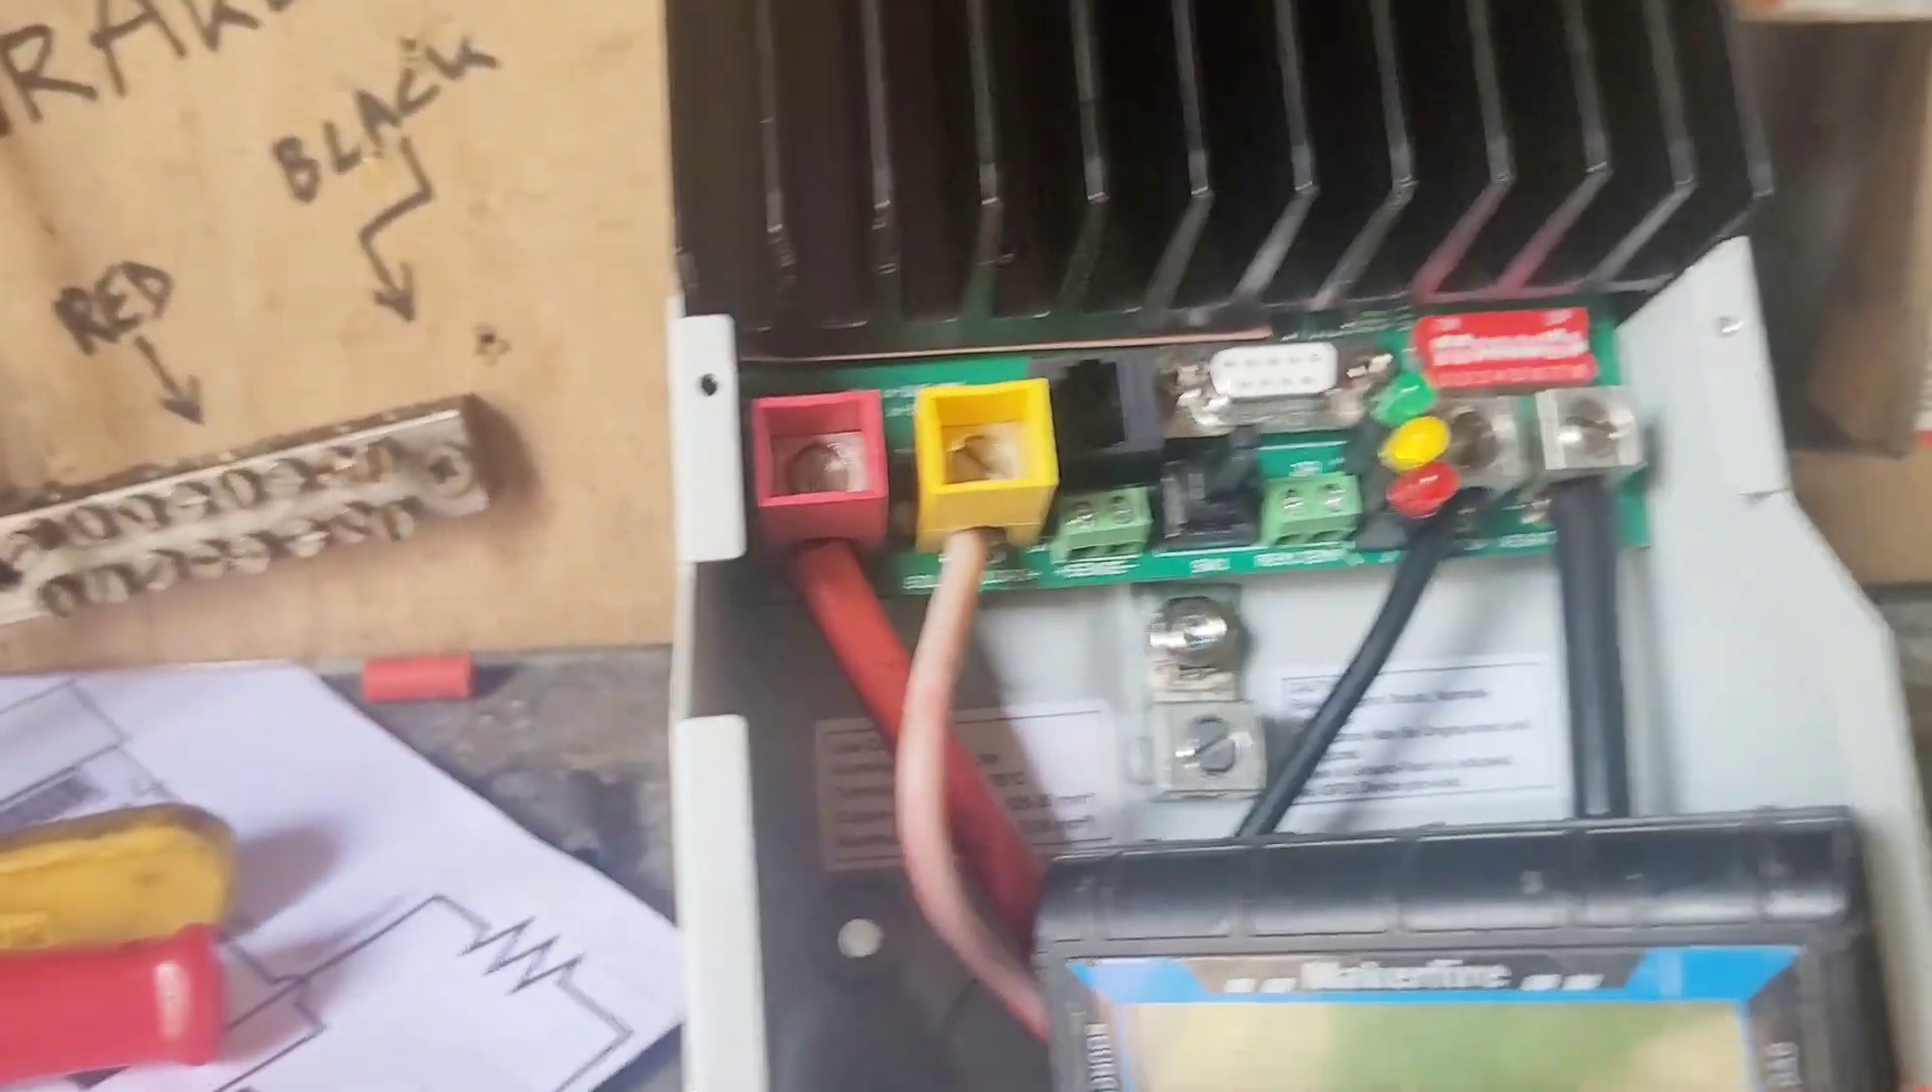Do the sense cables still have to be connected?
Yes.